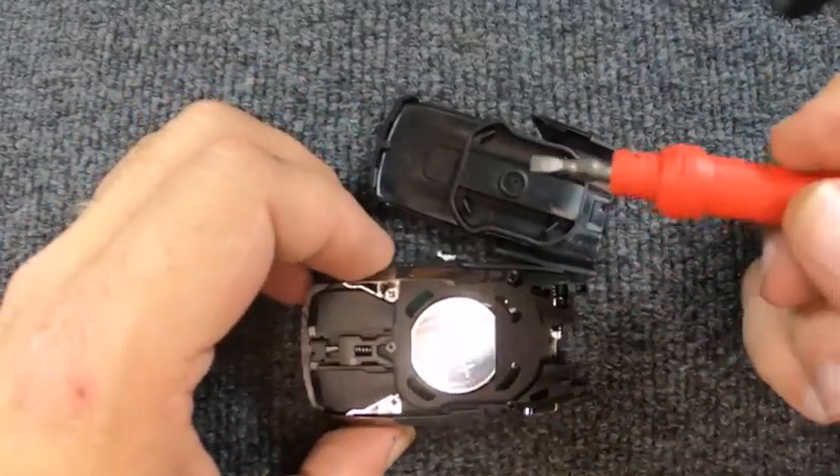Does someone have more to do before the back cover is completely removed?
No.